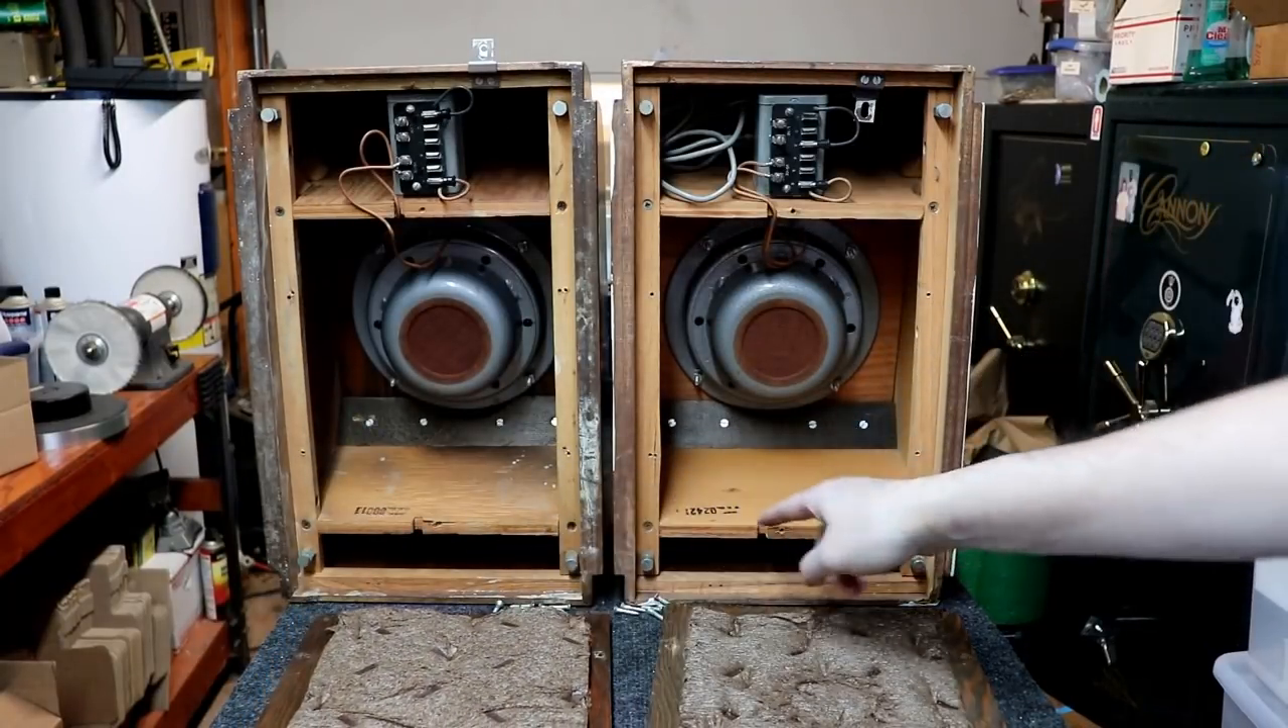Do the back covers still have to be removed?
No.